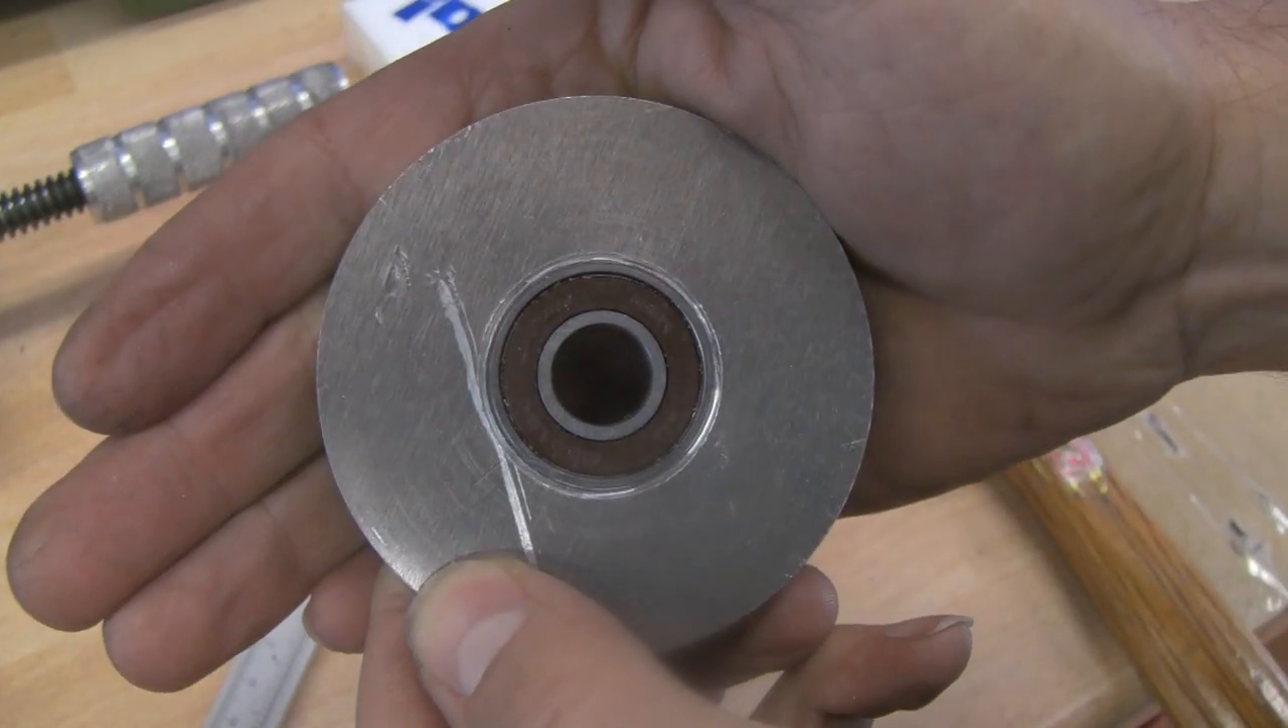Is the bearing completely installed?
Yes.